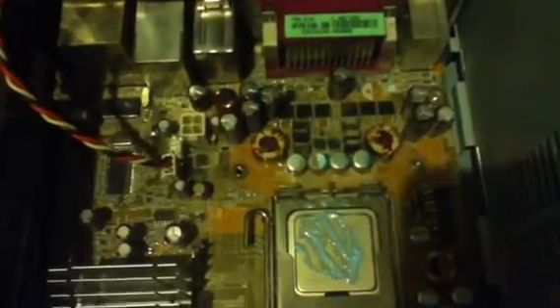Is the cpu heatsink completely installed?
No.